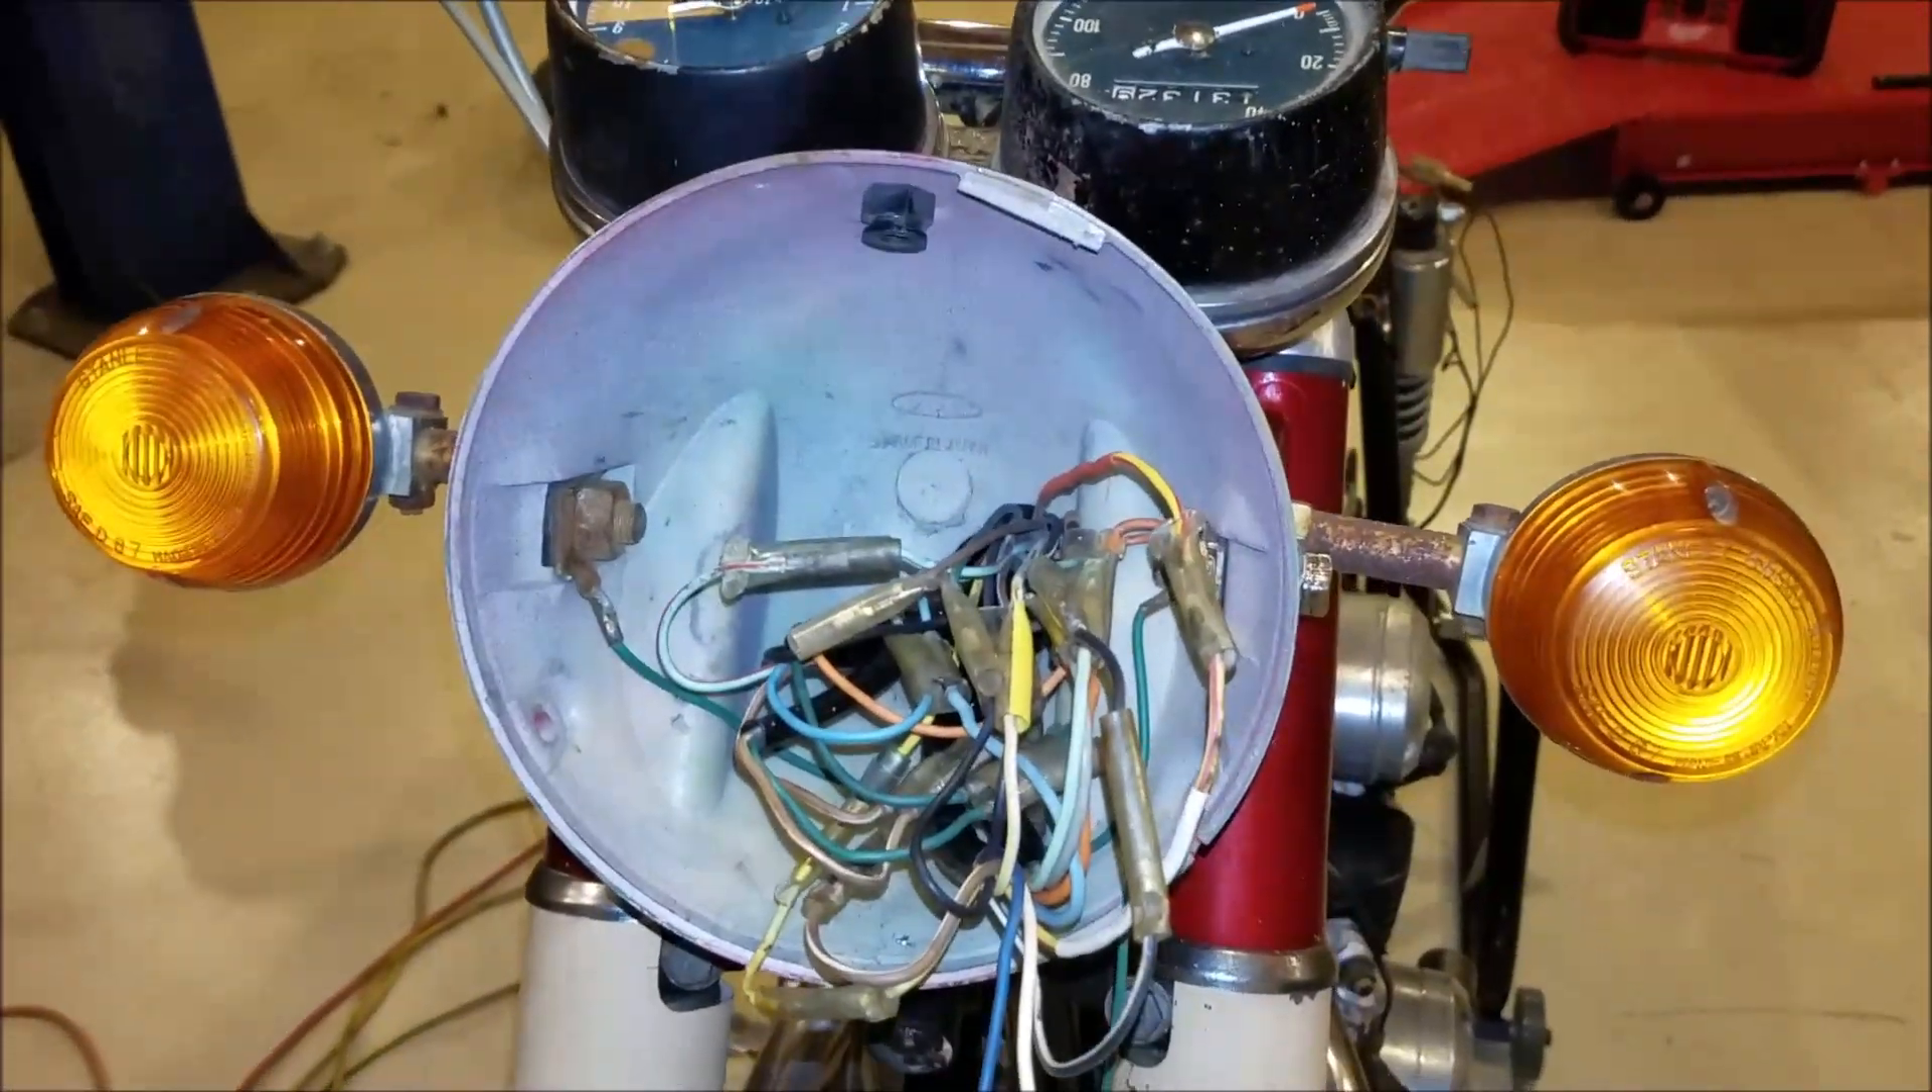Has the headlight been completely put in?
No.